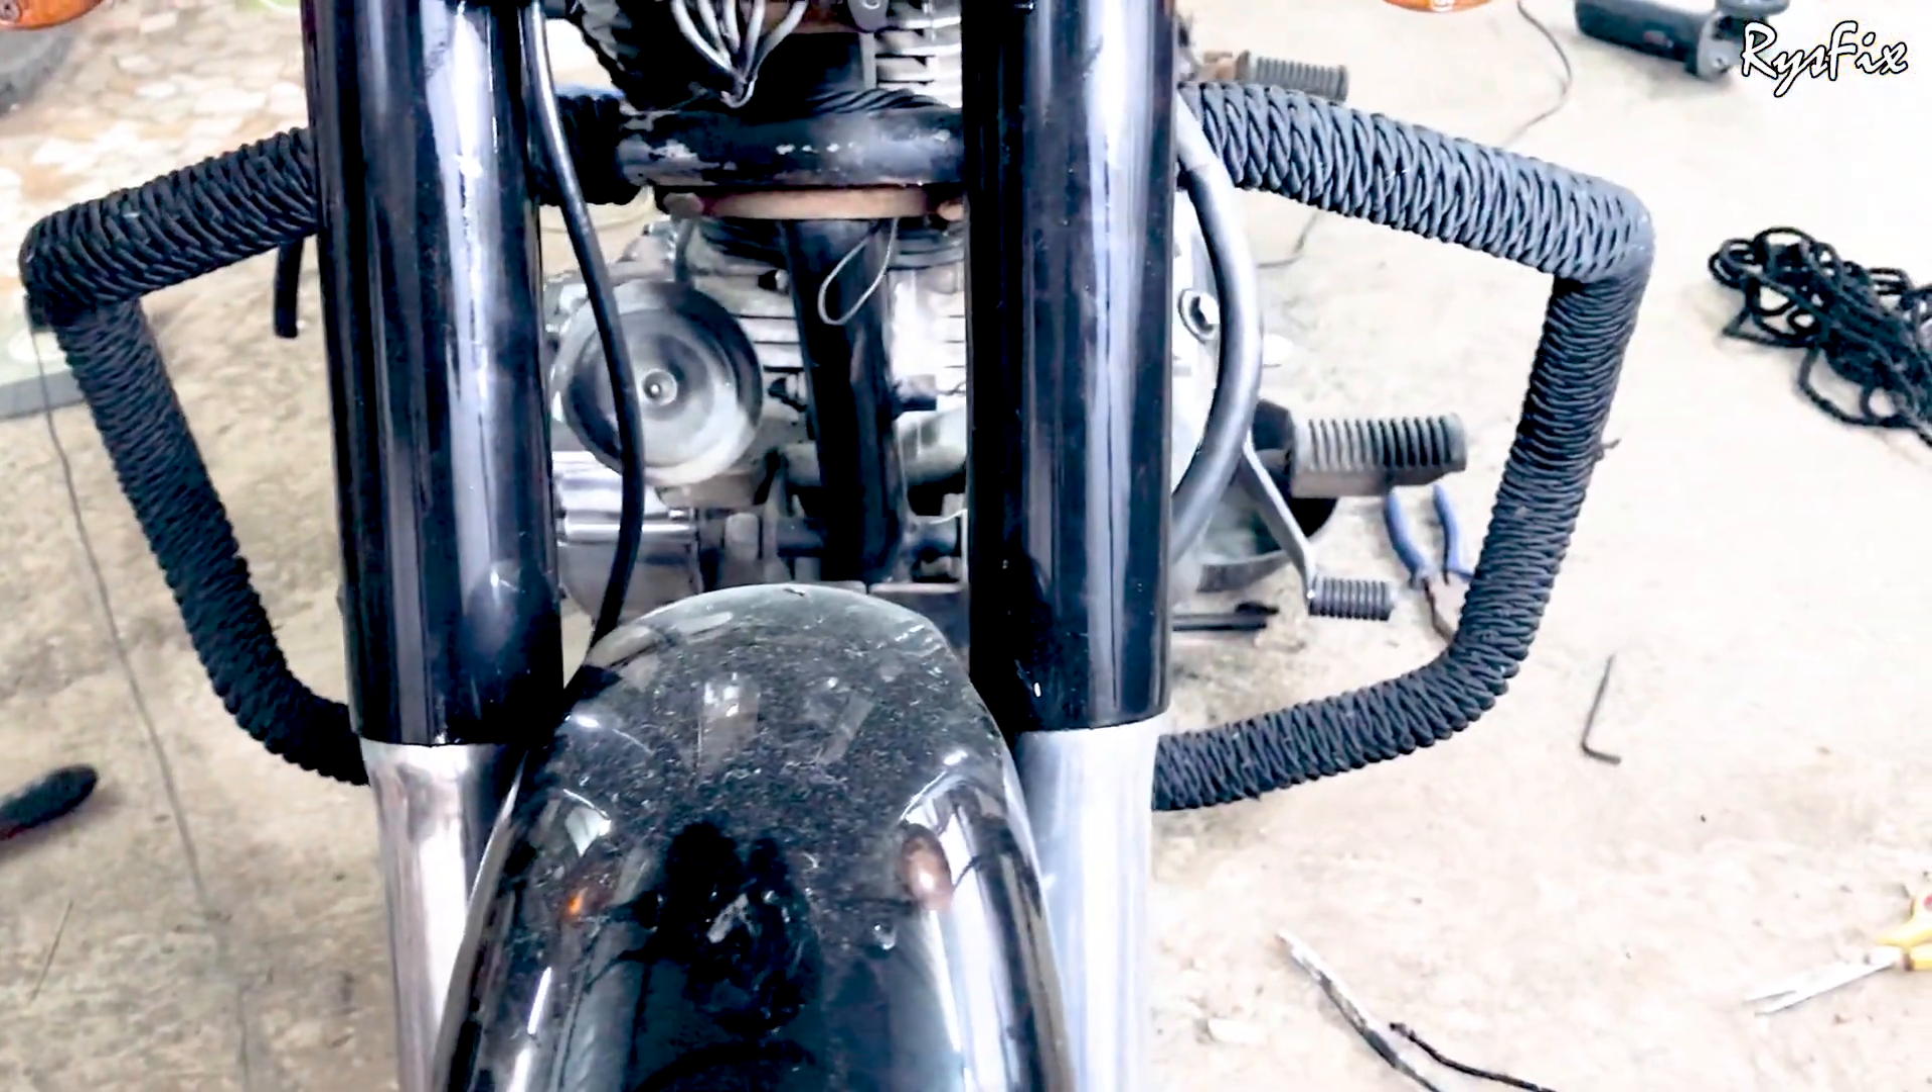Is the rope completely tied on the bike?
Yes.